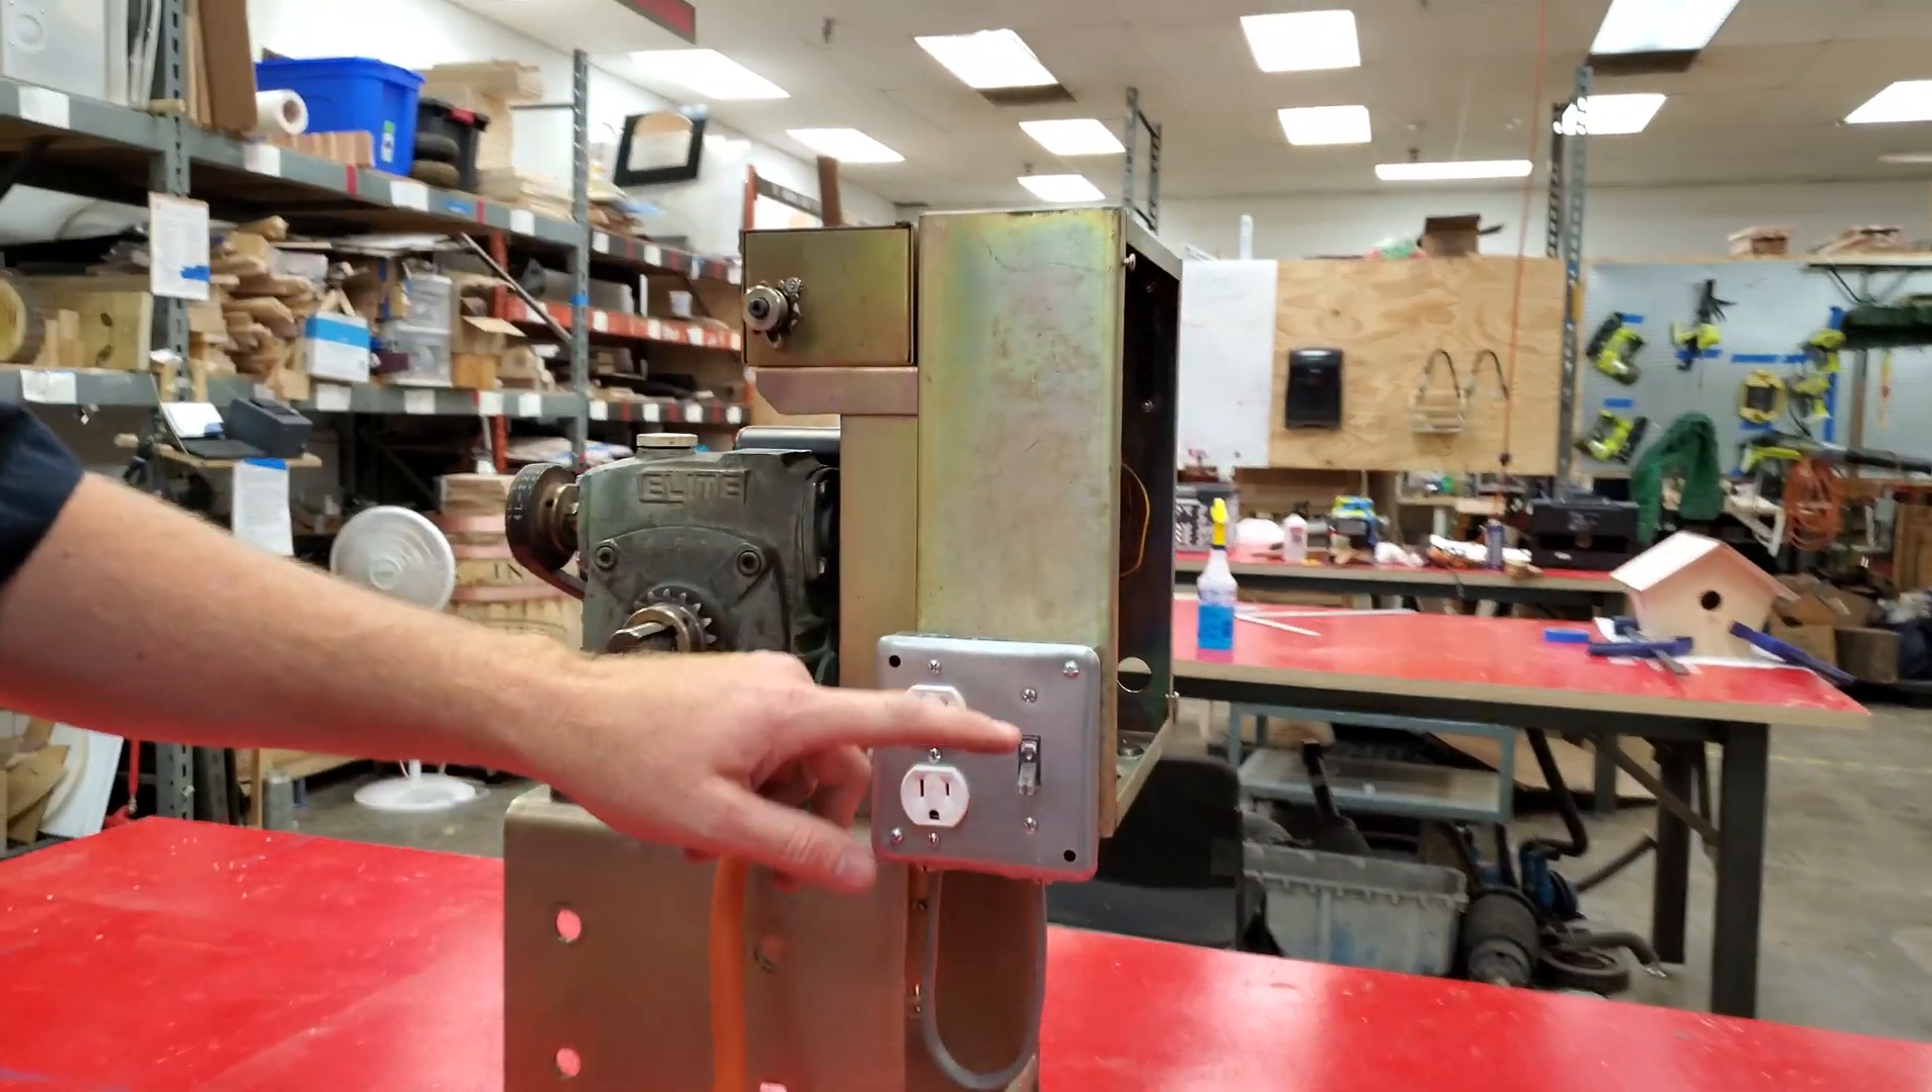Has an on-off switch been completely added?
Yes.